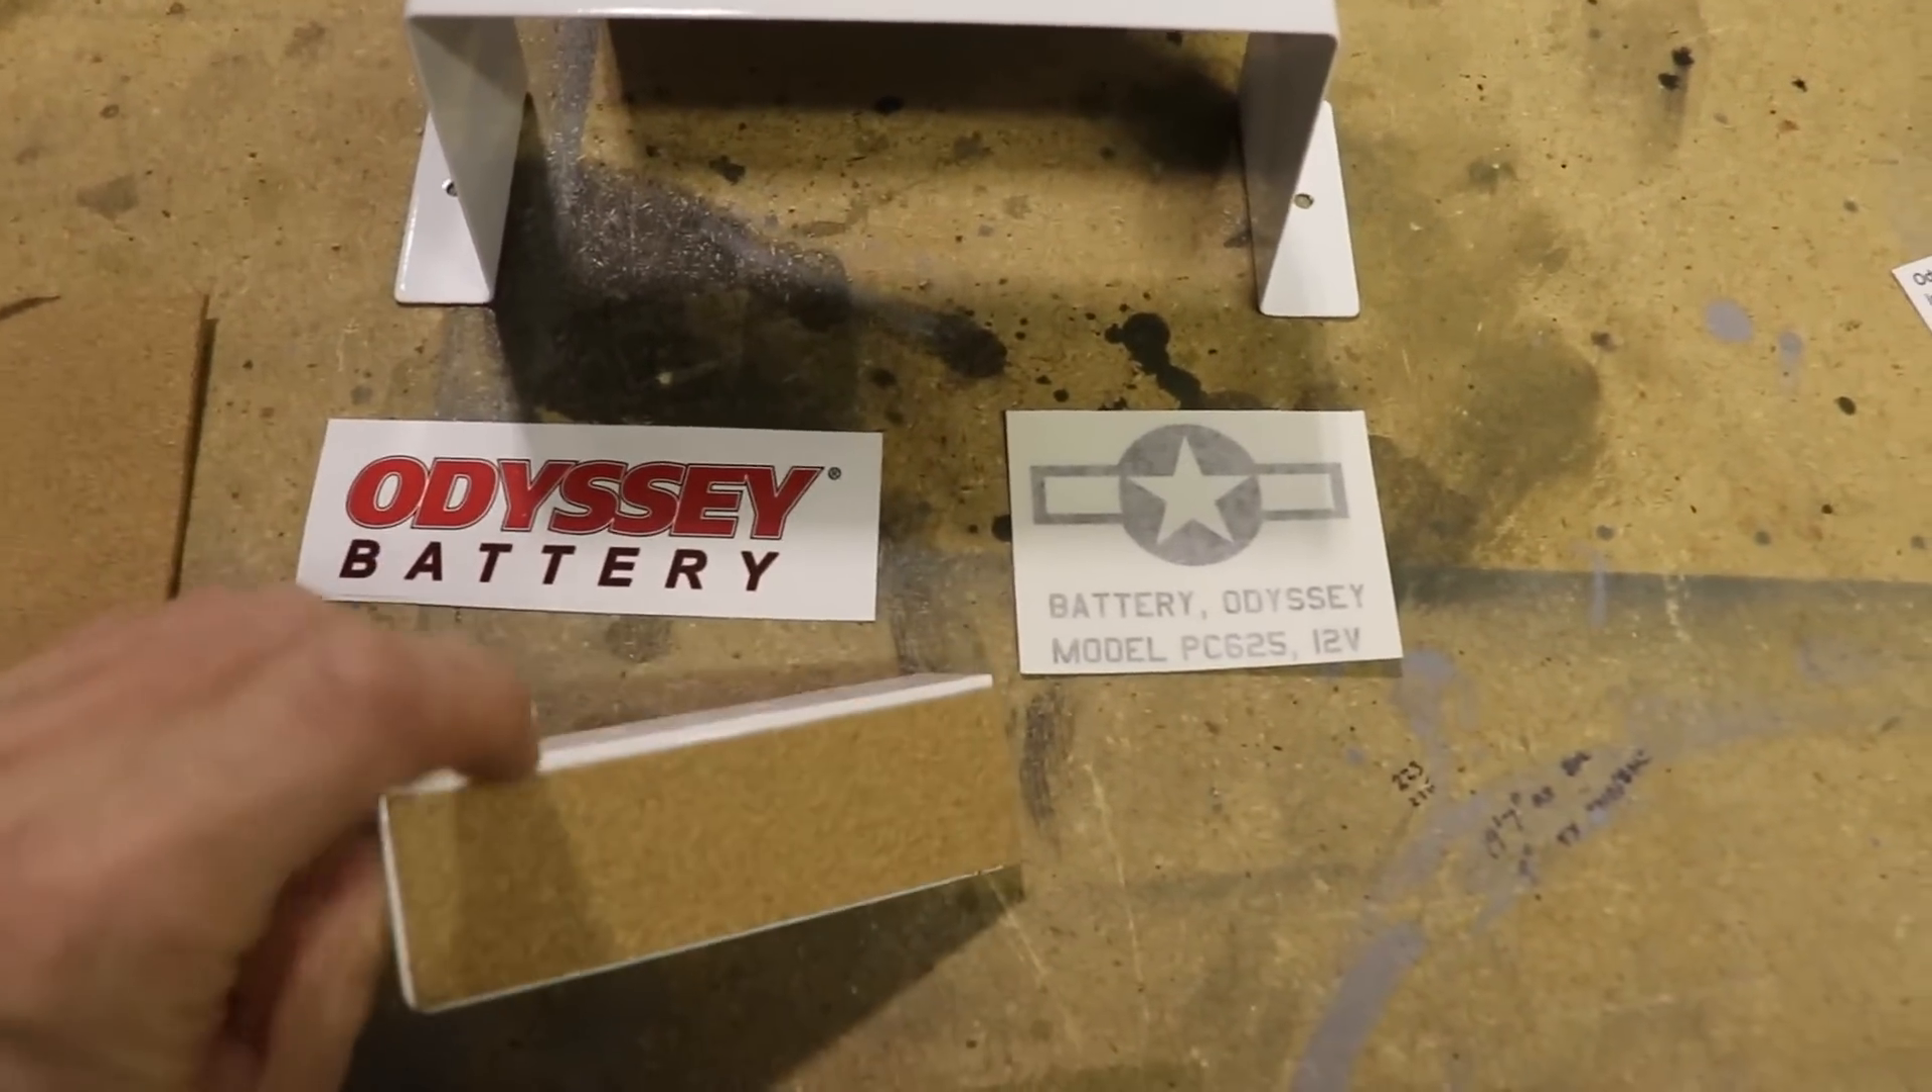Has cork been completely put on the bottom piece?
Yes.